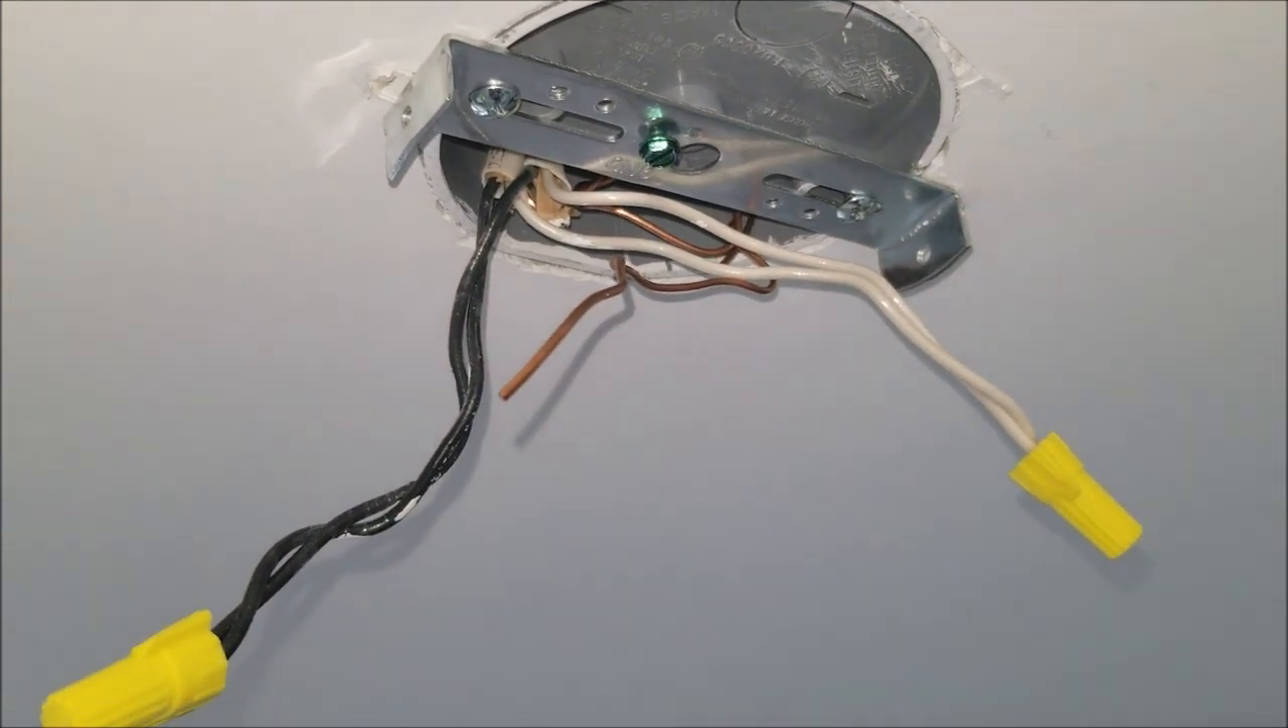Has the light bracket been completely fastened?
Yes.